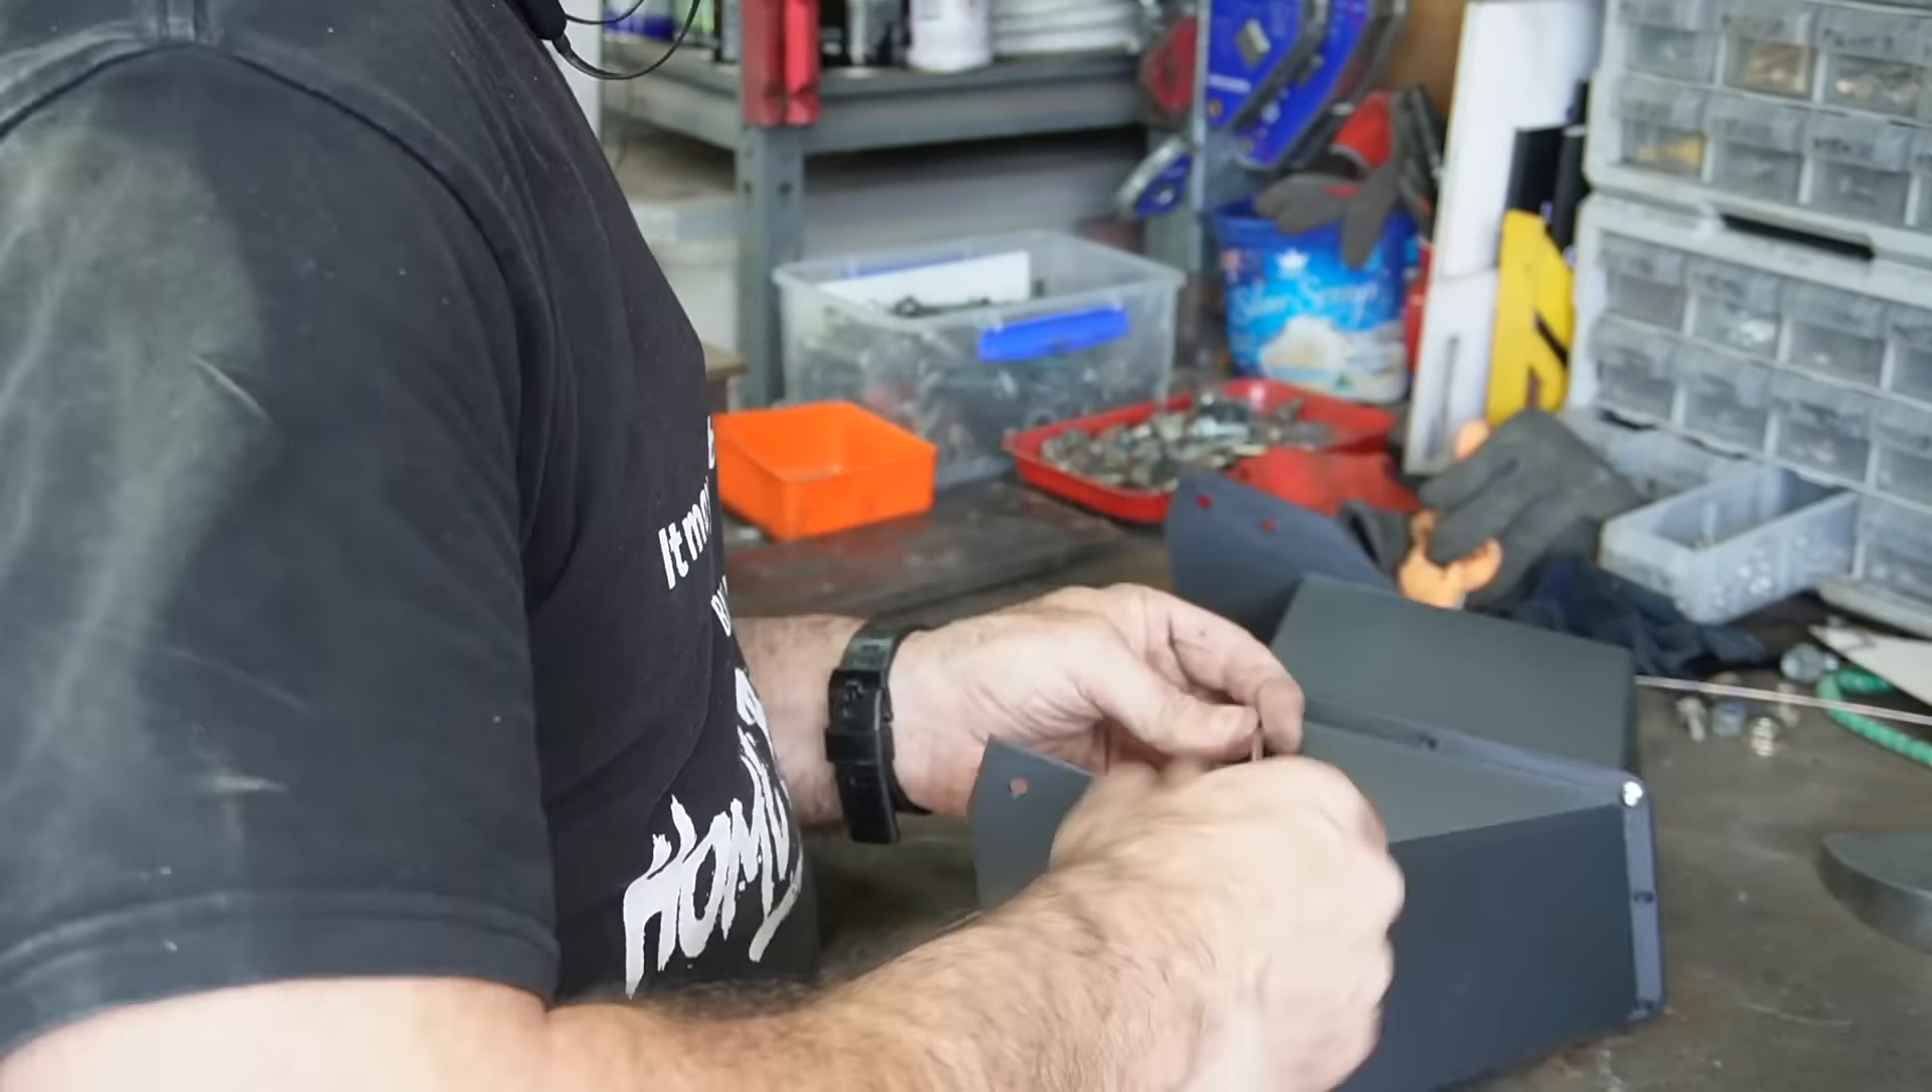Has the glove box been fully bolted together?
No.